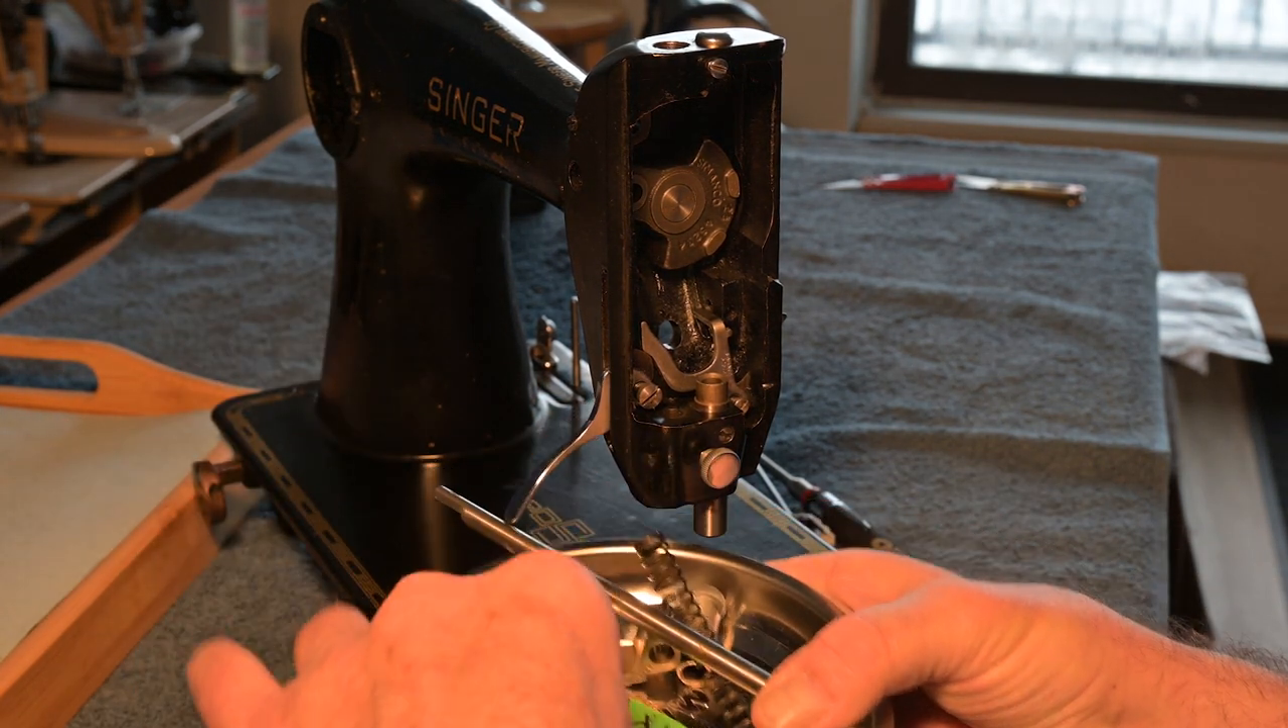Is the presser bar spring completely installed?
No.